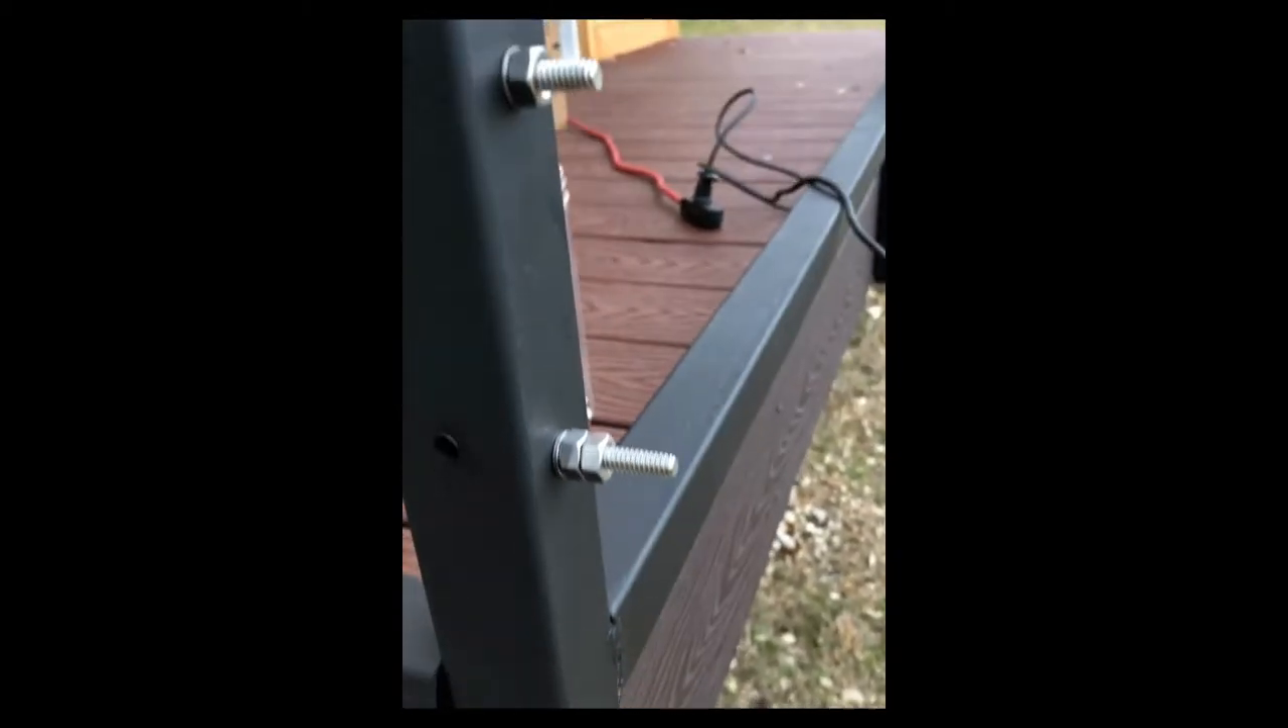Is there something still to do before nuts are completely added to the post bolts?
No.